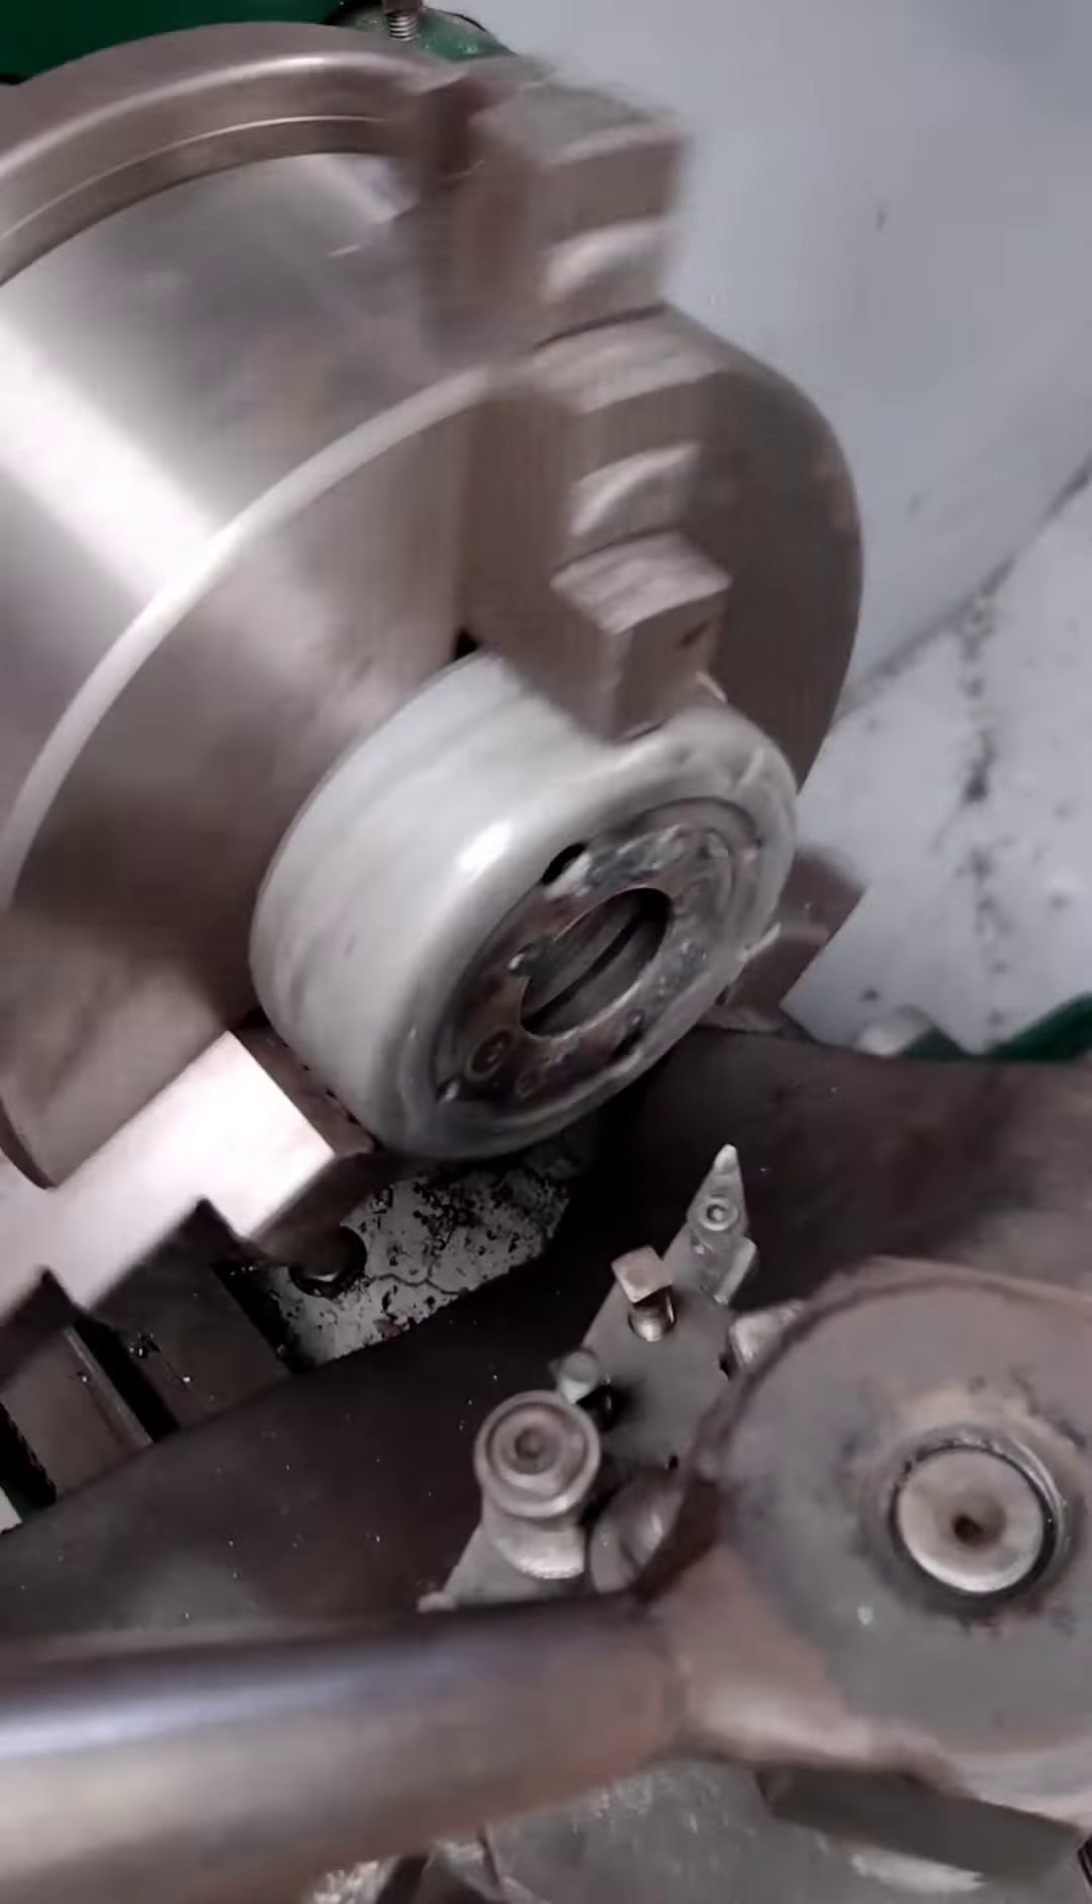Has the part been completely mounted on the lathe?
Yes.